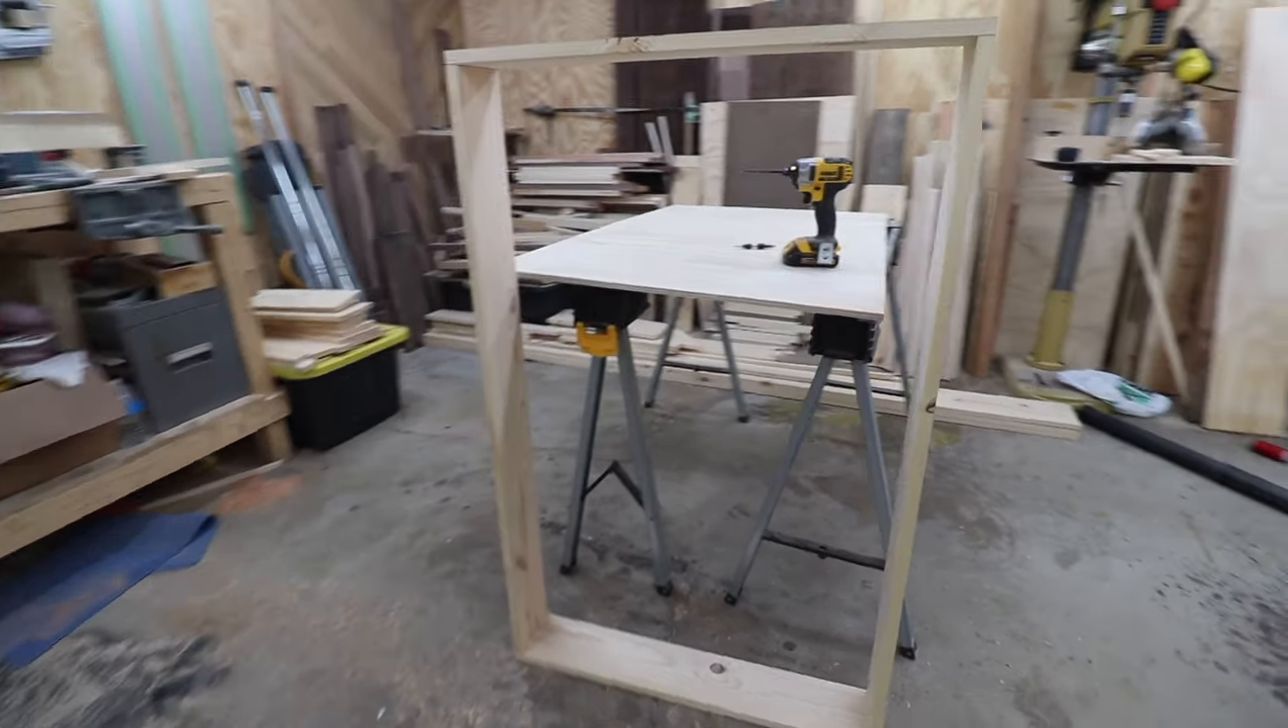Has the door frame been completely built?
Yes.